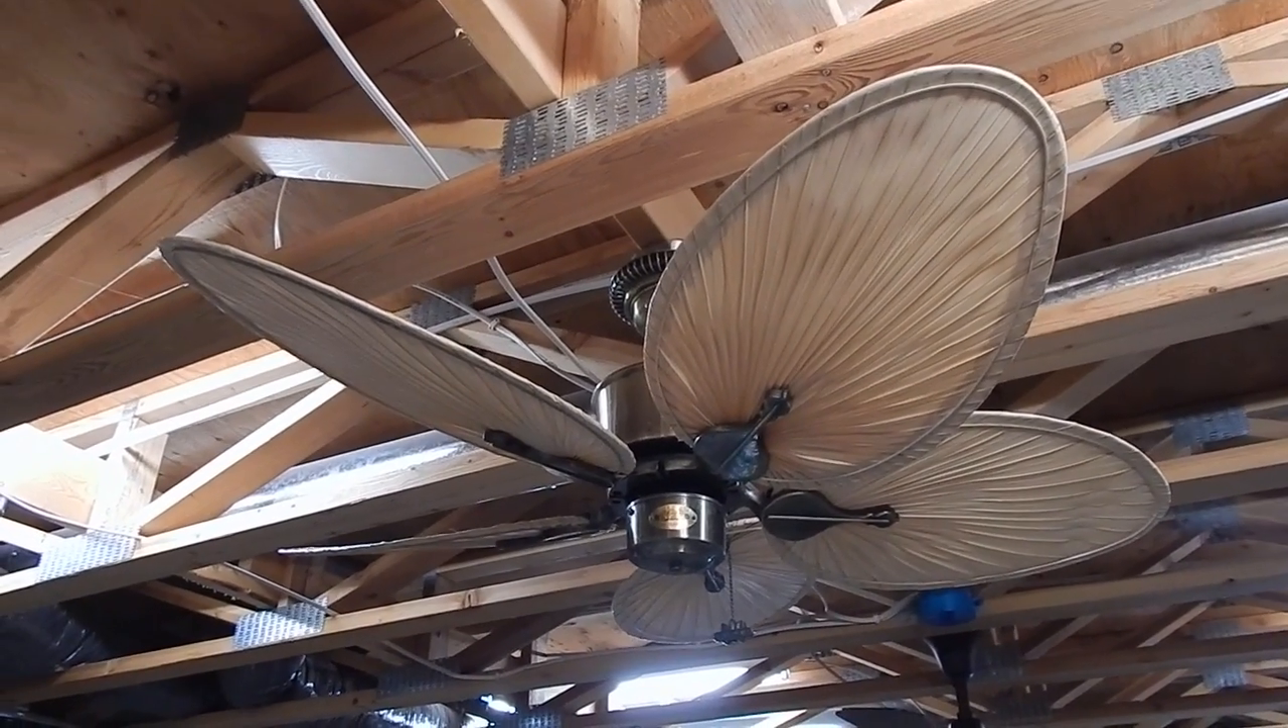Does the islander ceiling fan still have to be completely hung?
No.